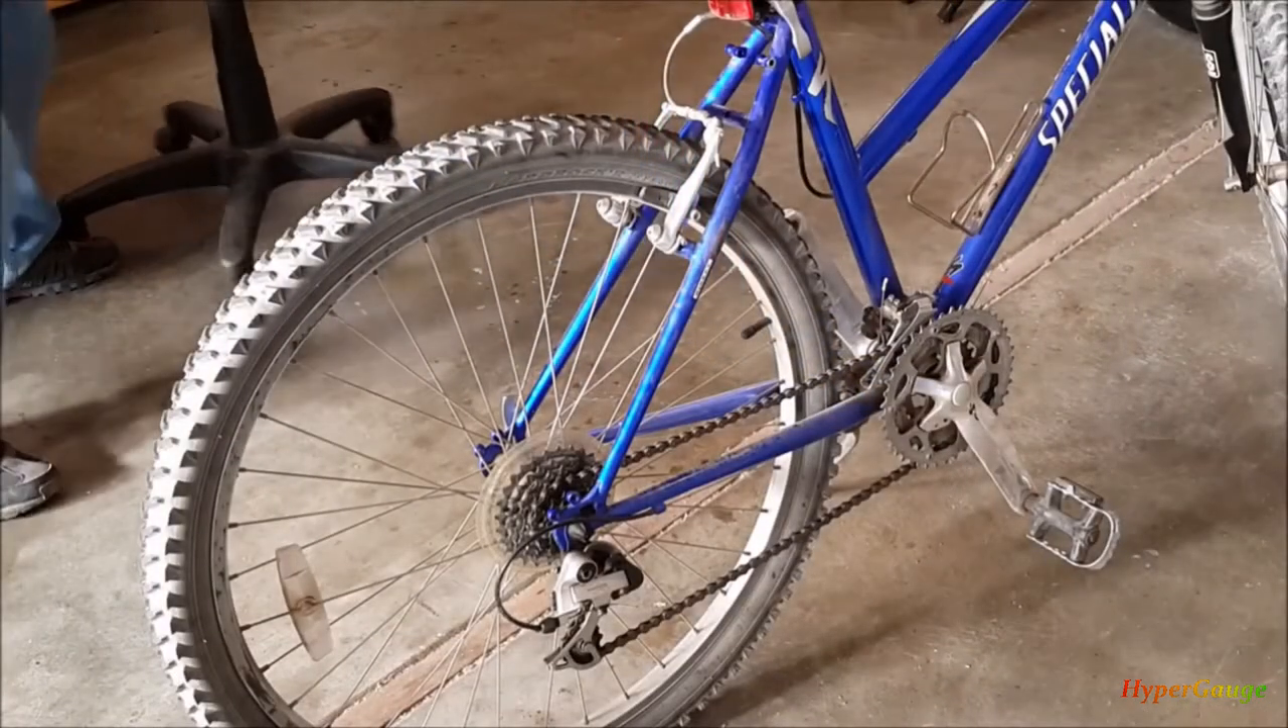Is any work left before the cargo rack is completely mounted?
Yes.